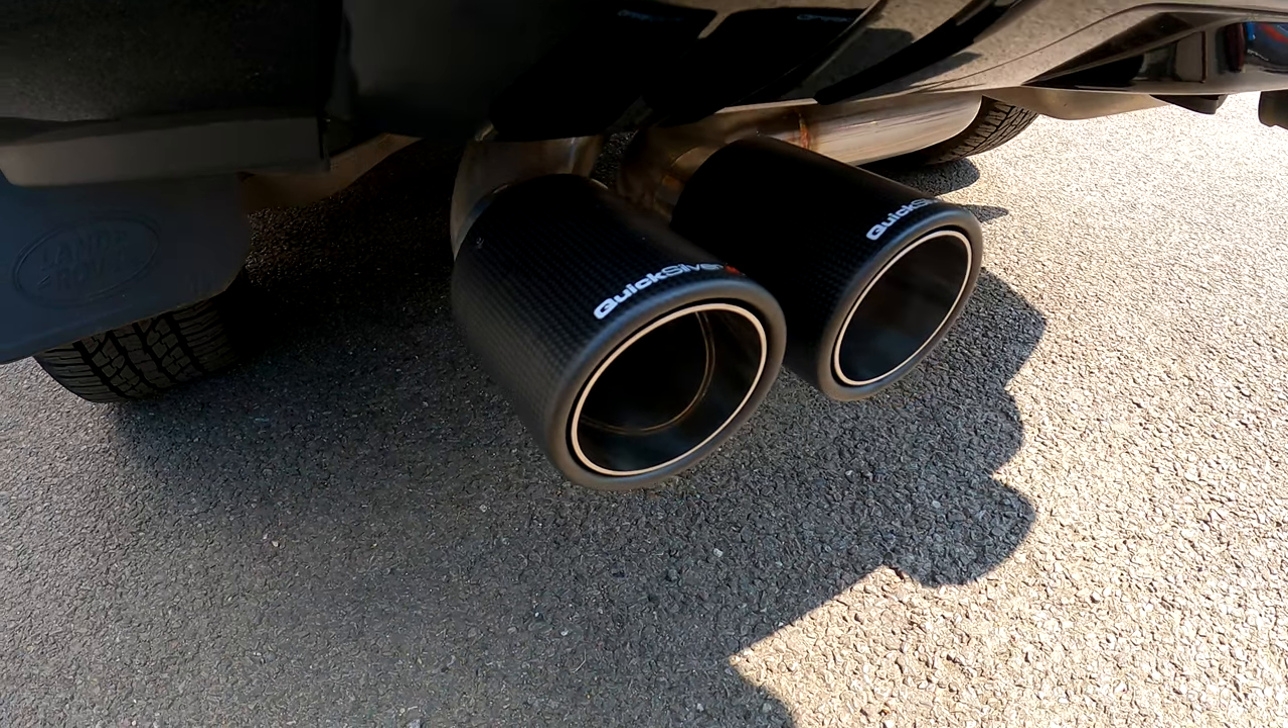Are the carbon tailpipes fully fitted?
Yes.